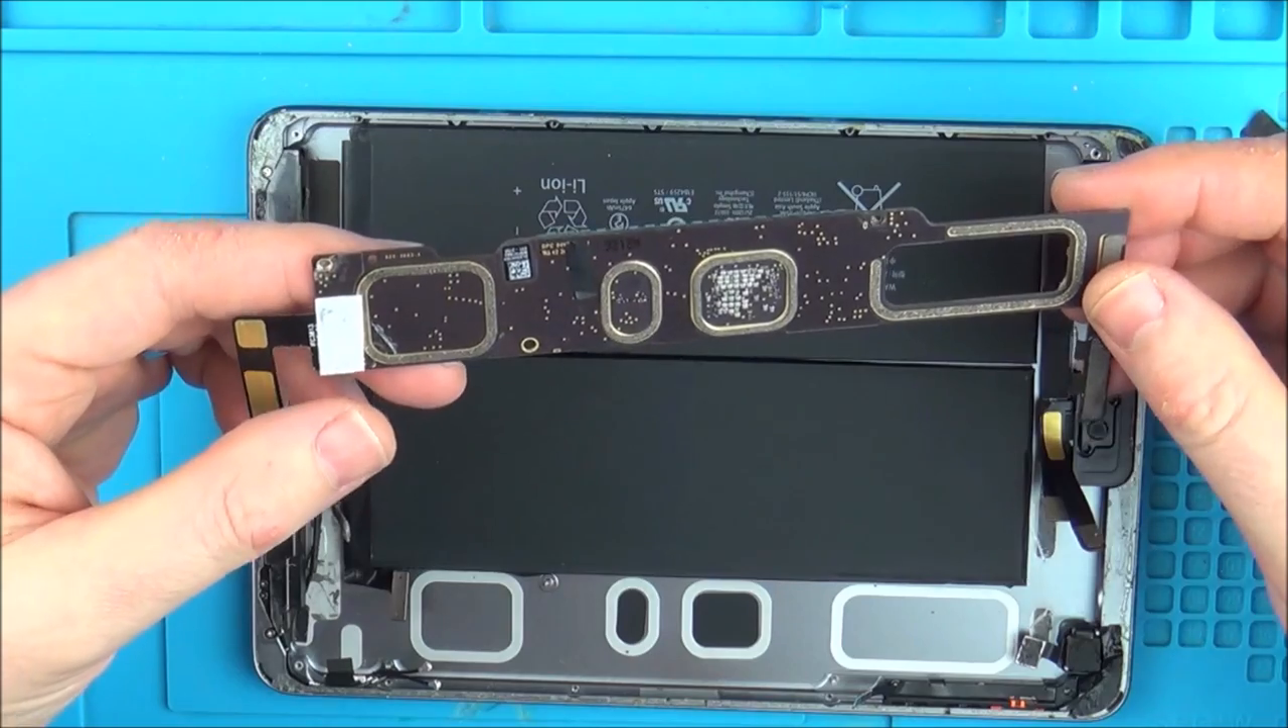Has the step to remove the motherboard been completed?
Yes.